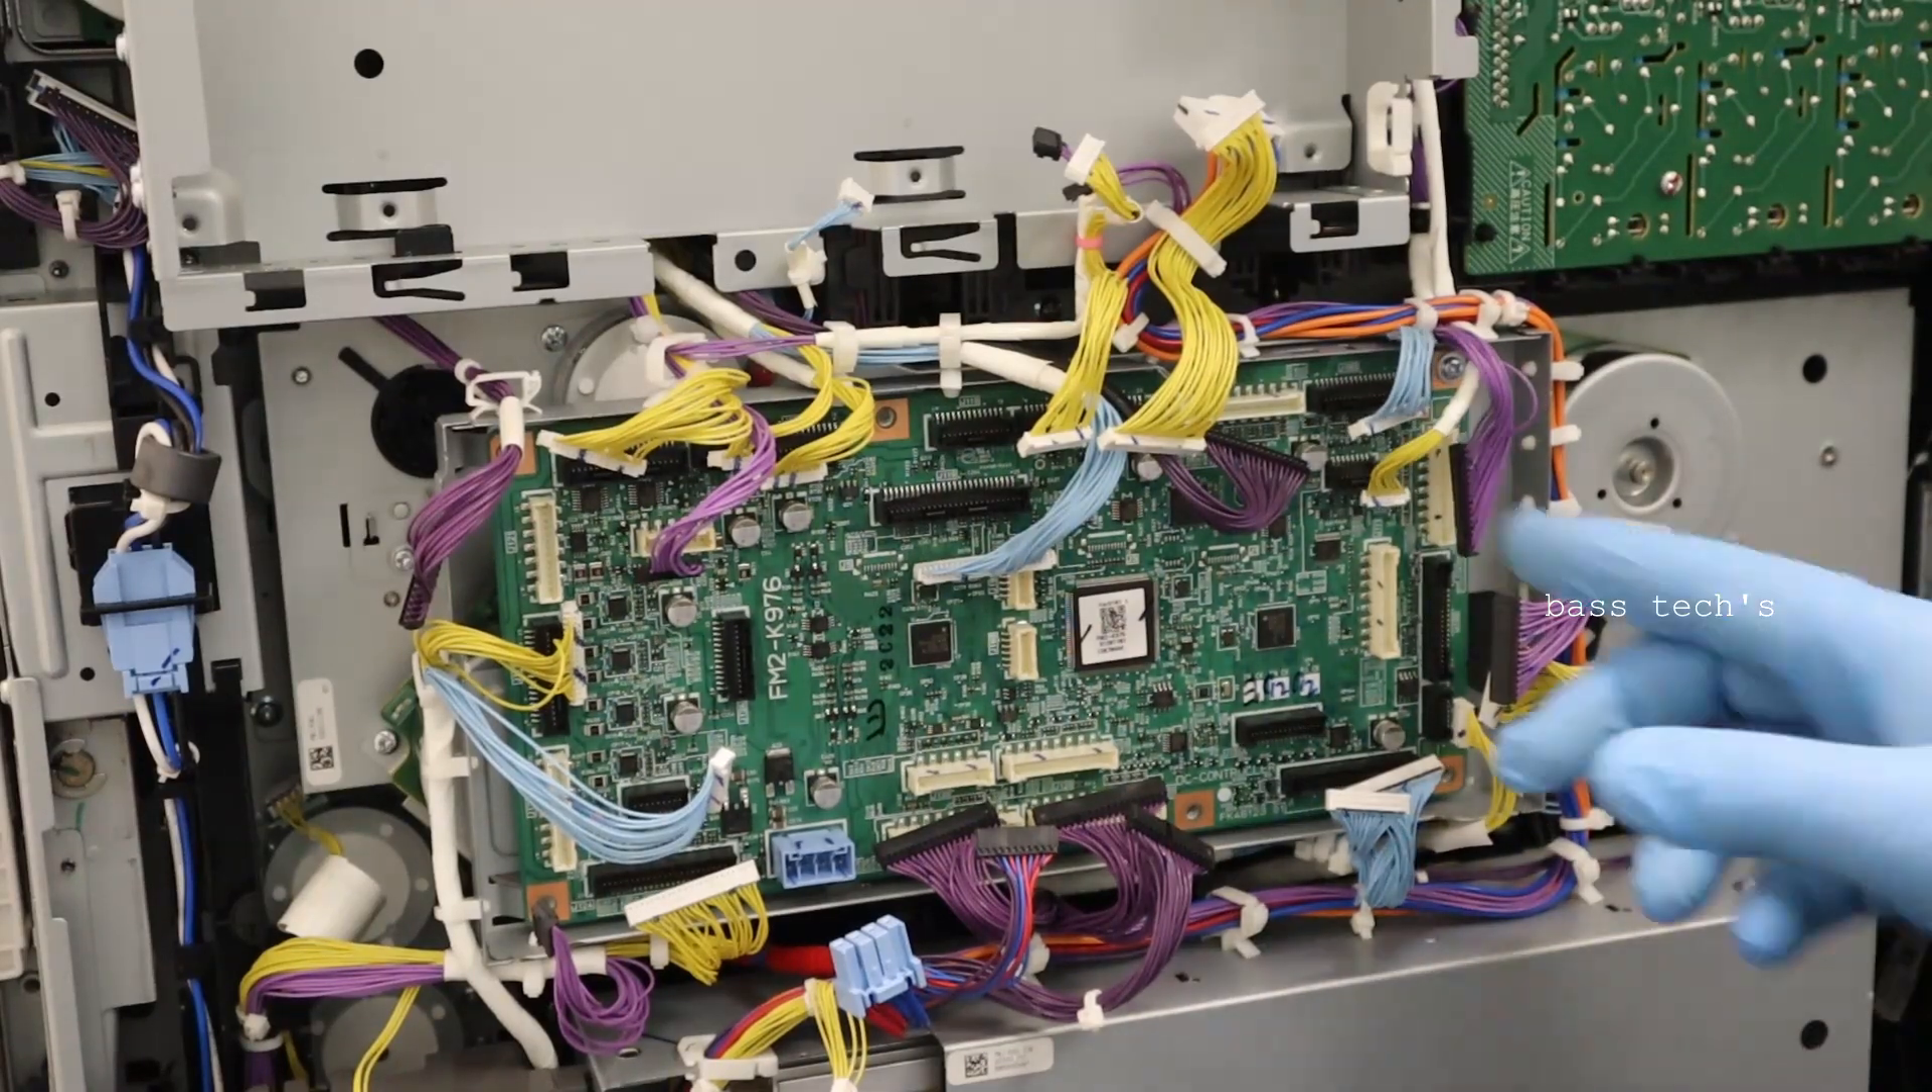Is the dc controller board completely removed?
No.